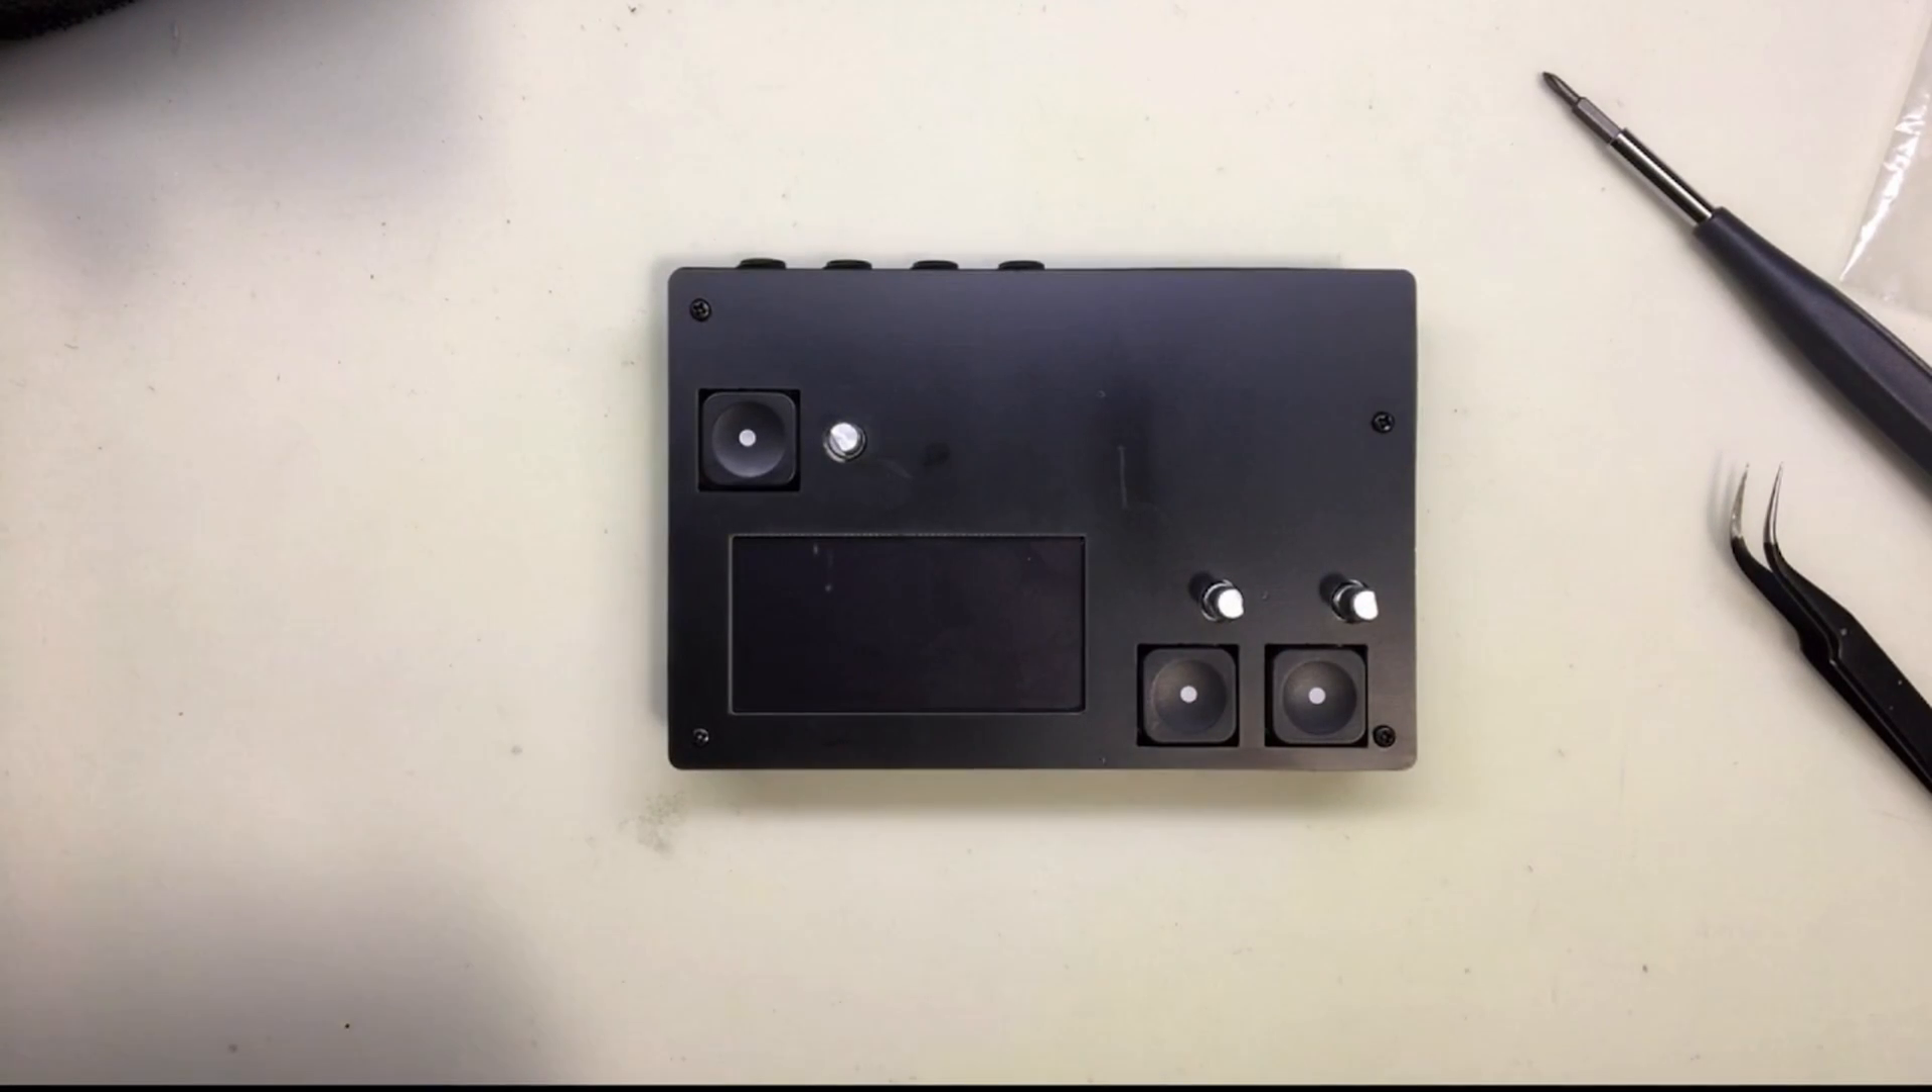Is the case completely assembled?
Yes.